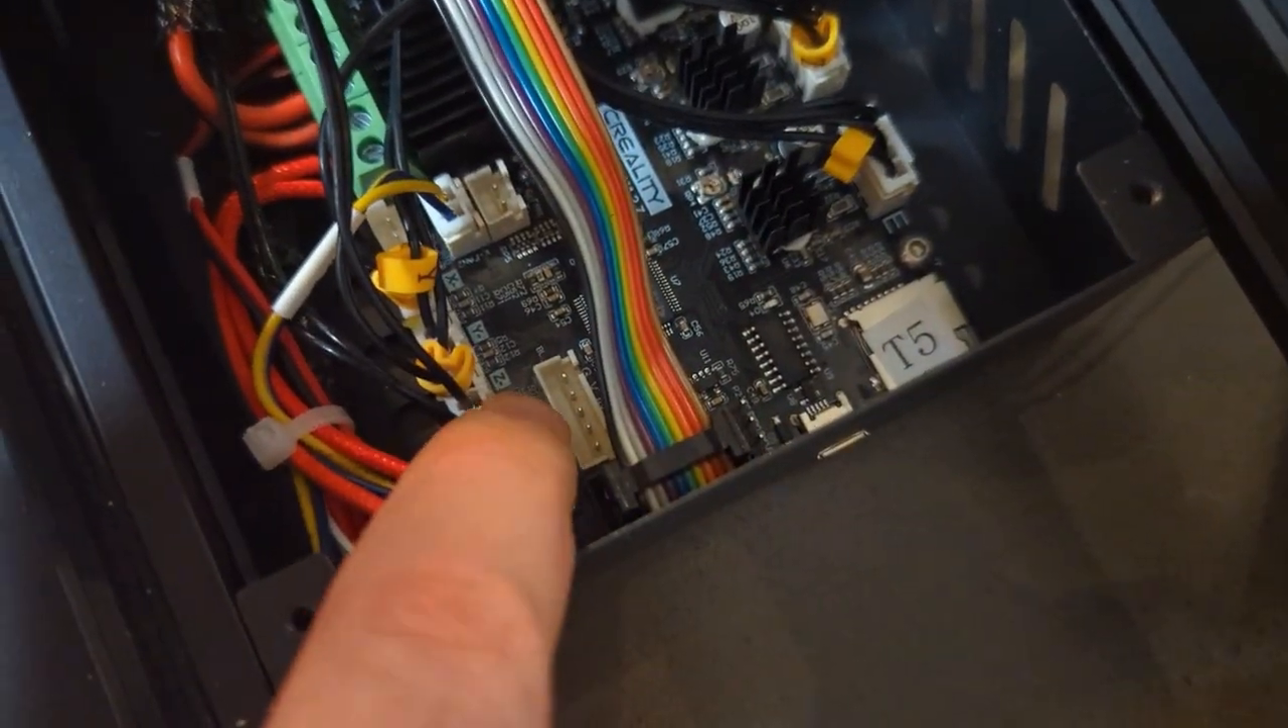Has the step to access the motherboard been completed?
Yes.